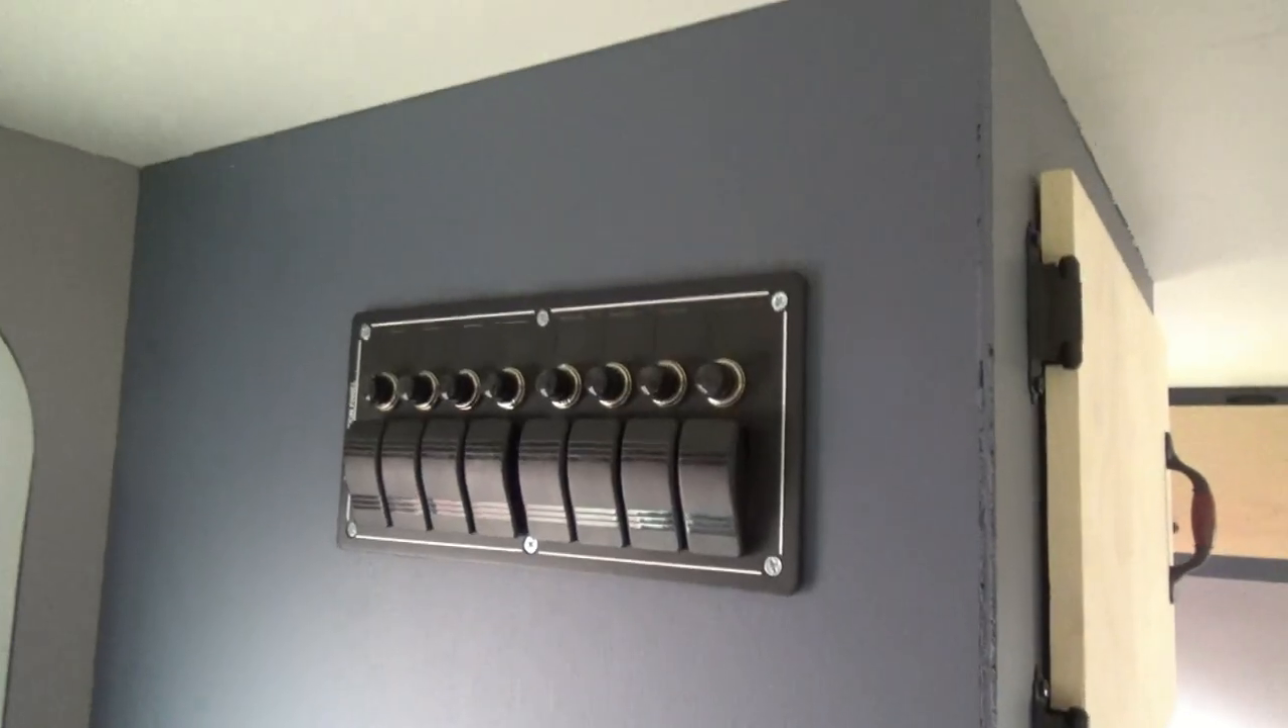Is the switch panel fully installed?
Yes.